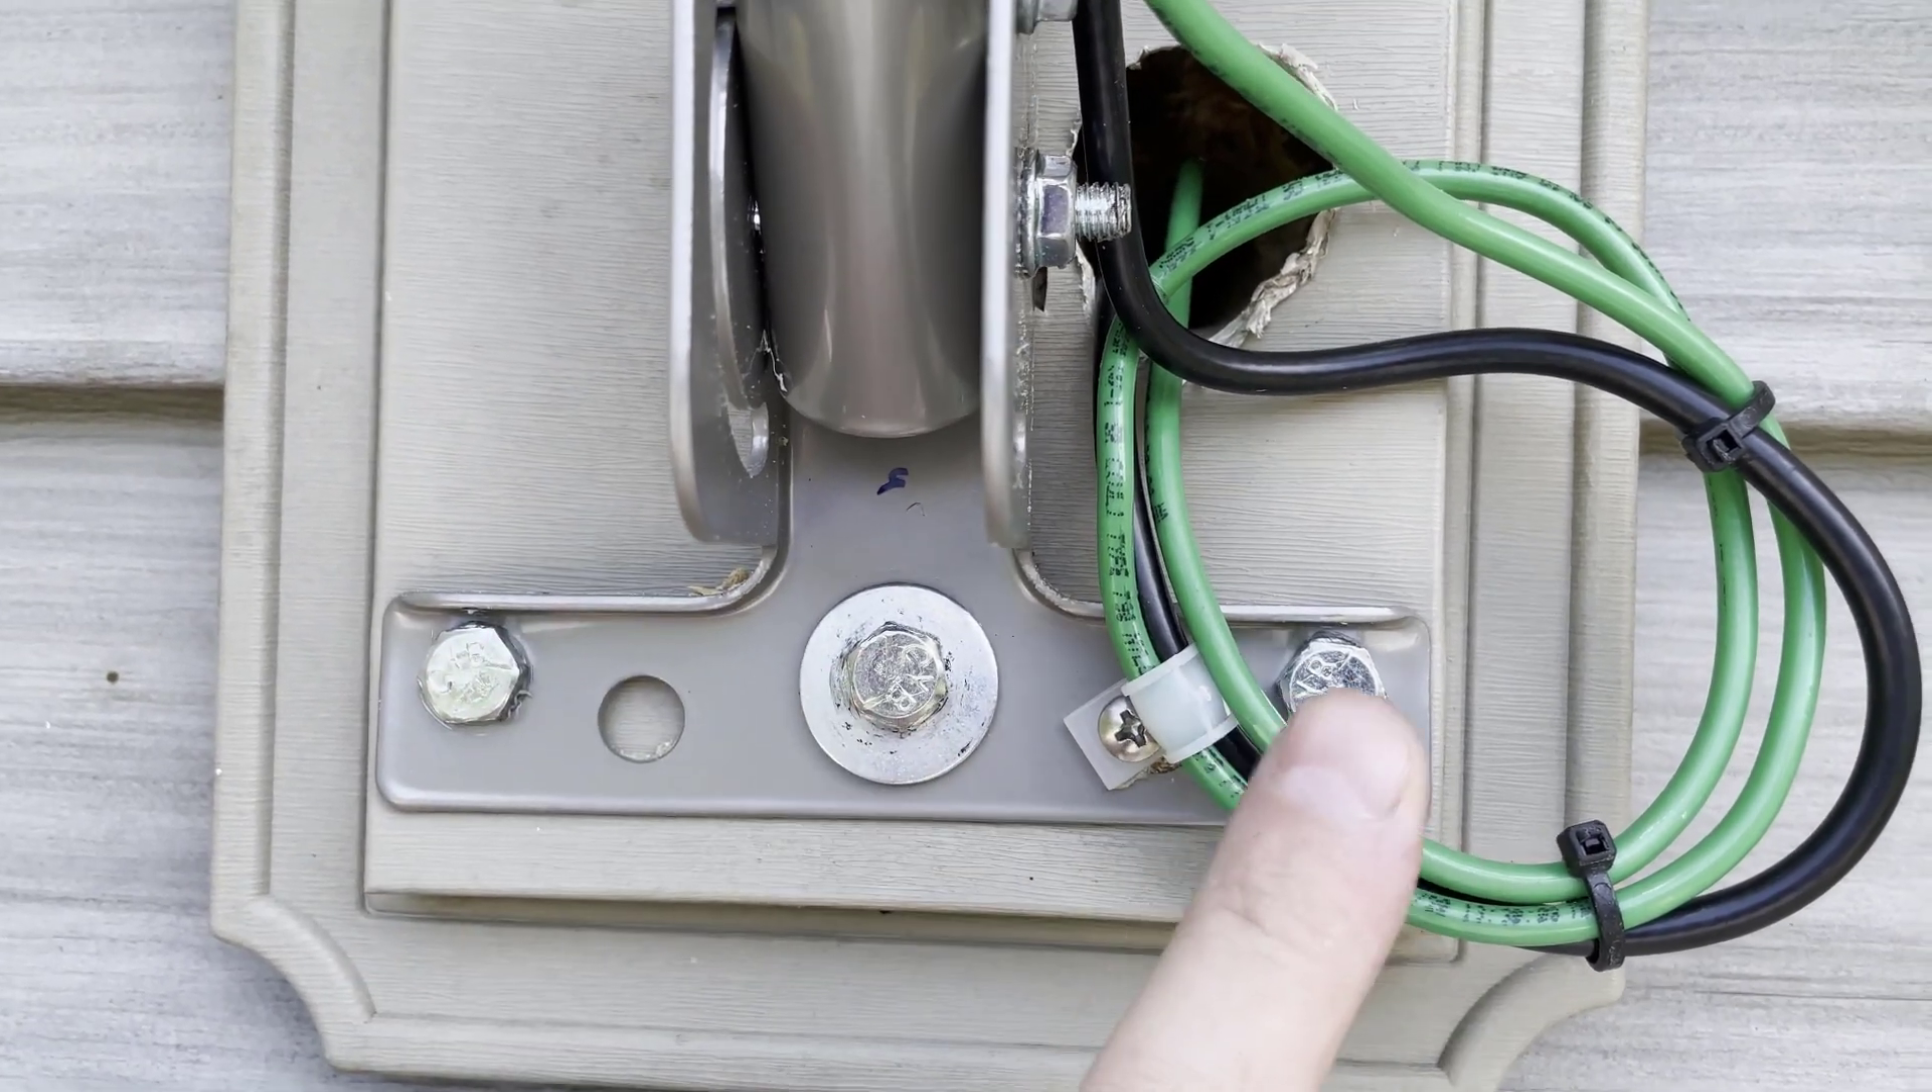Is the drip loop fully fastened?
Yes.